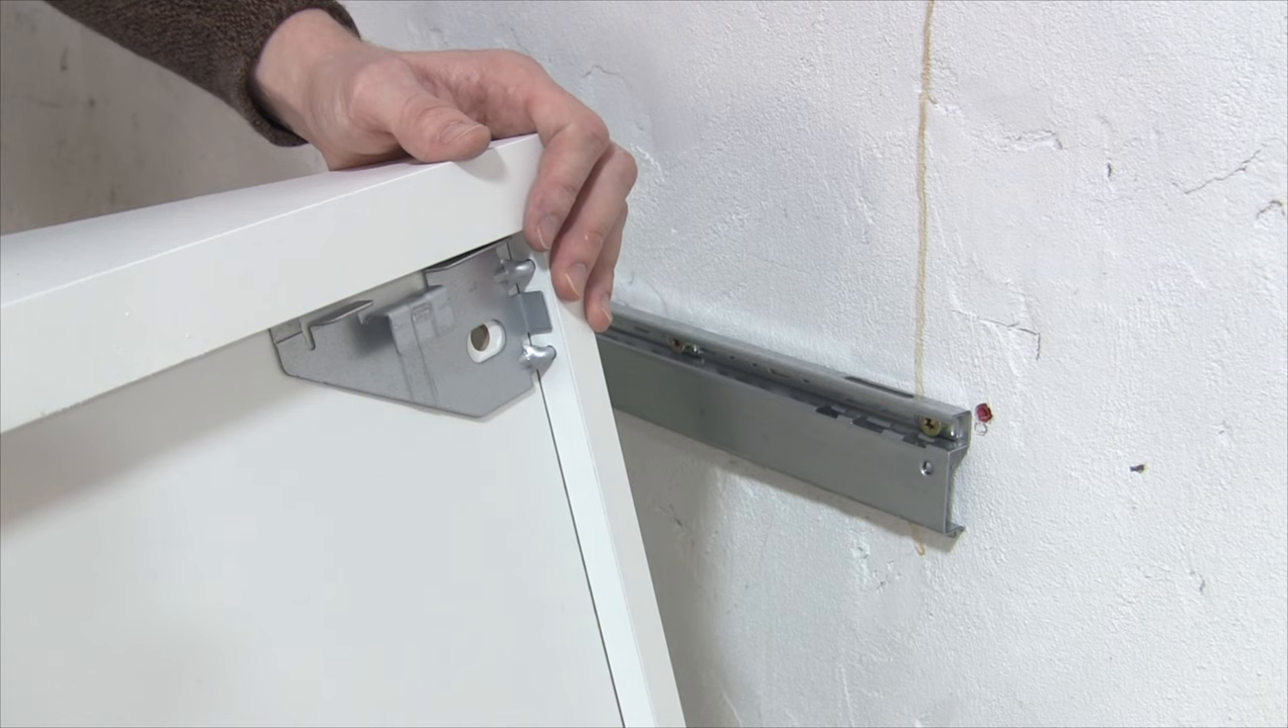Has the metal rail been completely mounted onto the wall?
Yes.